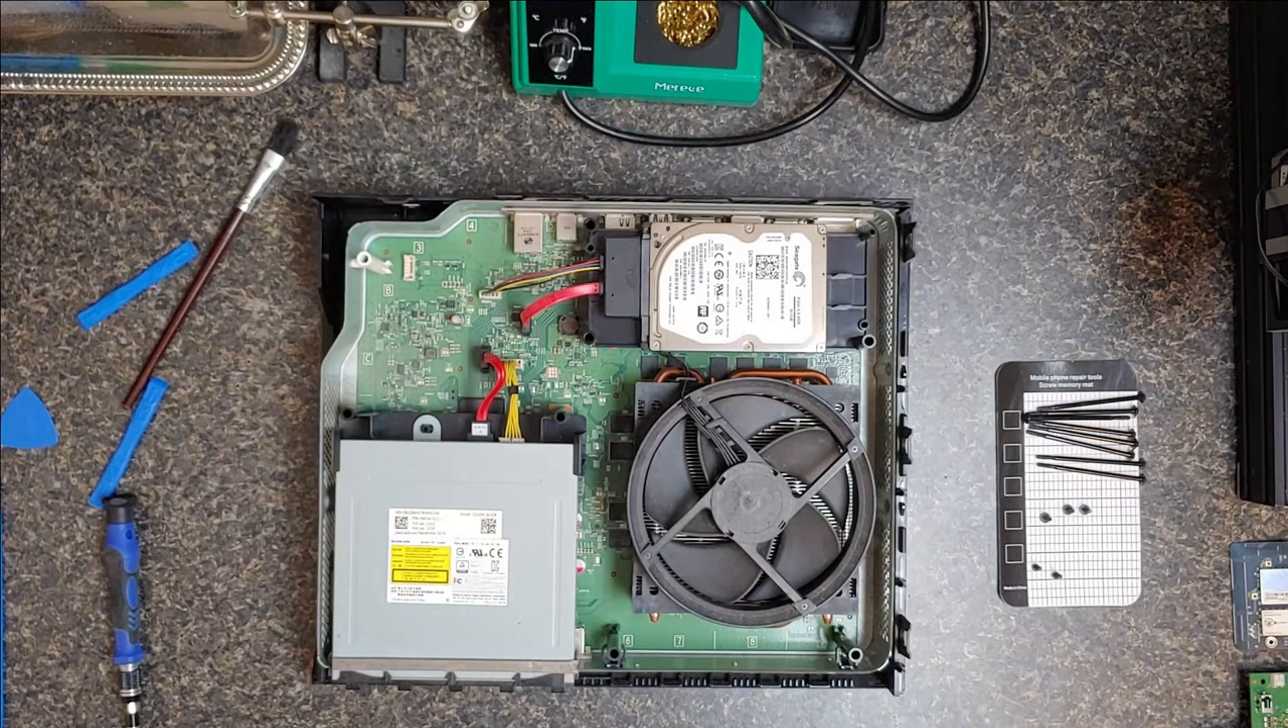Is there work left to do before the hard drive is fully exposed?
No.